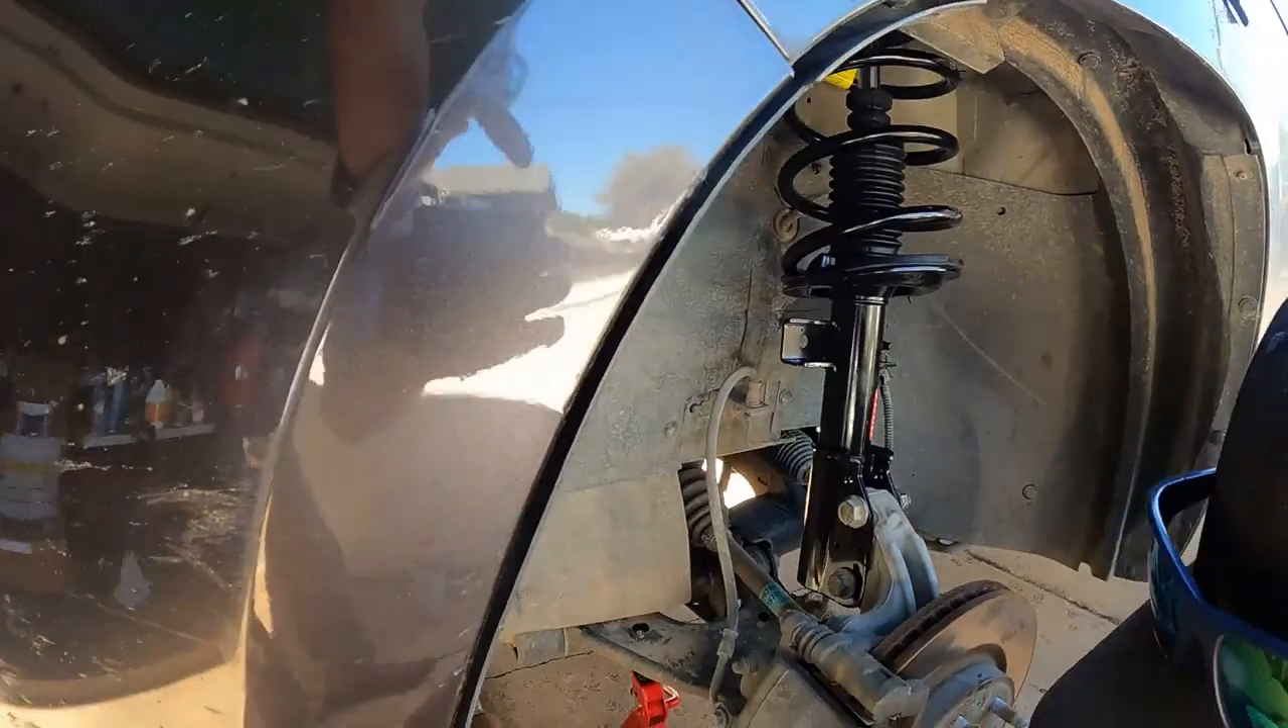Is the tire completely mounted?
No.